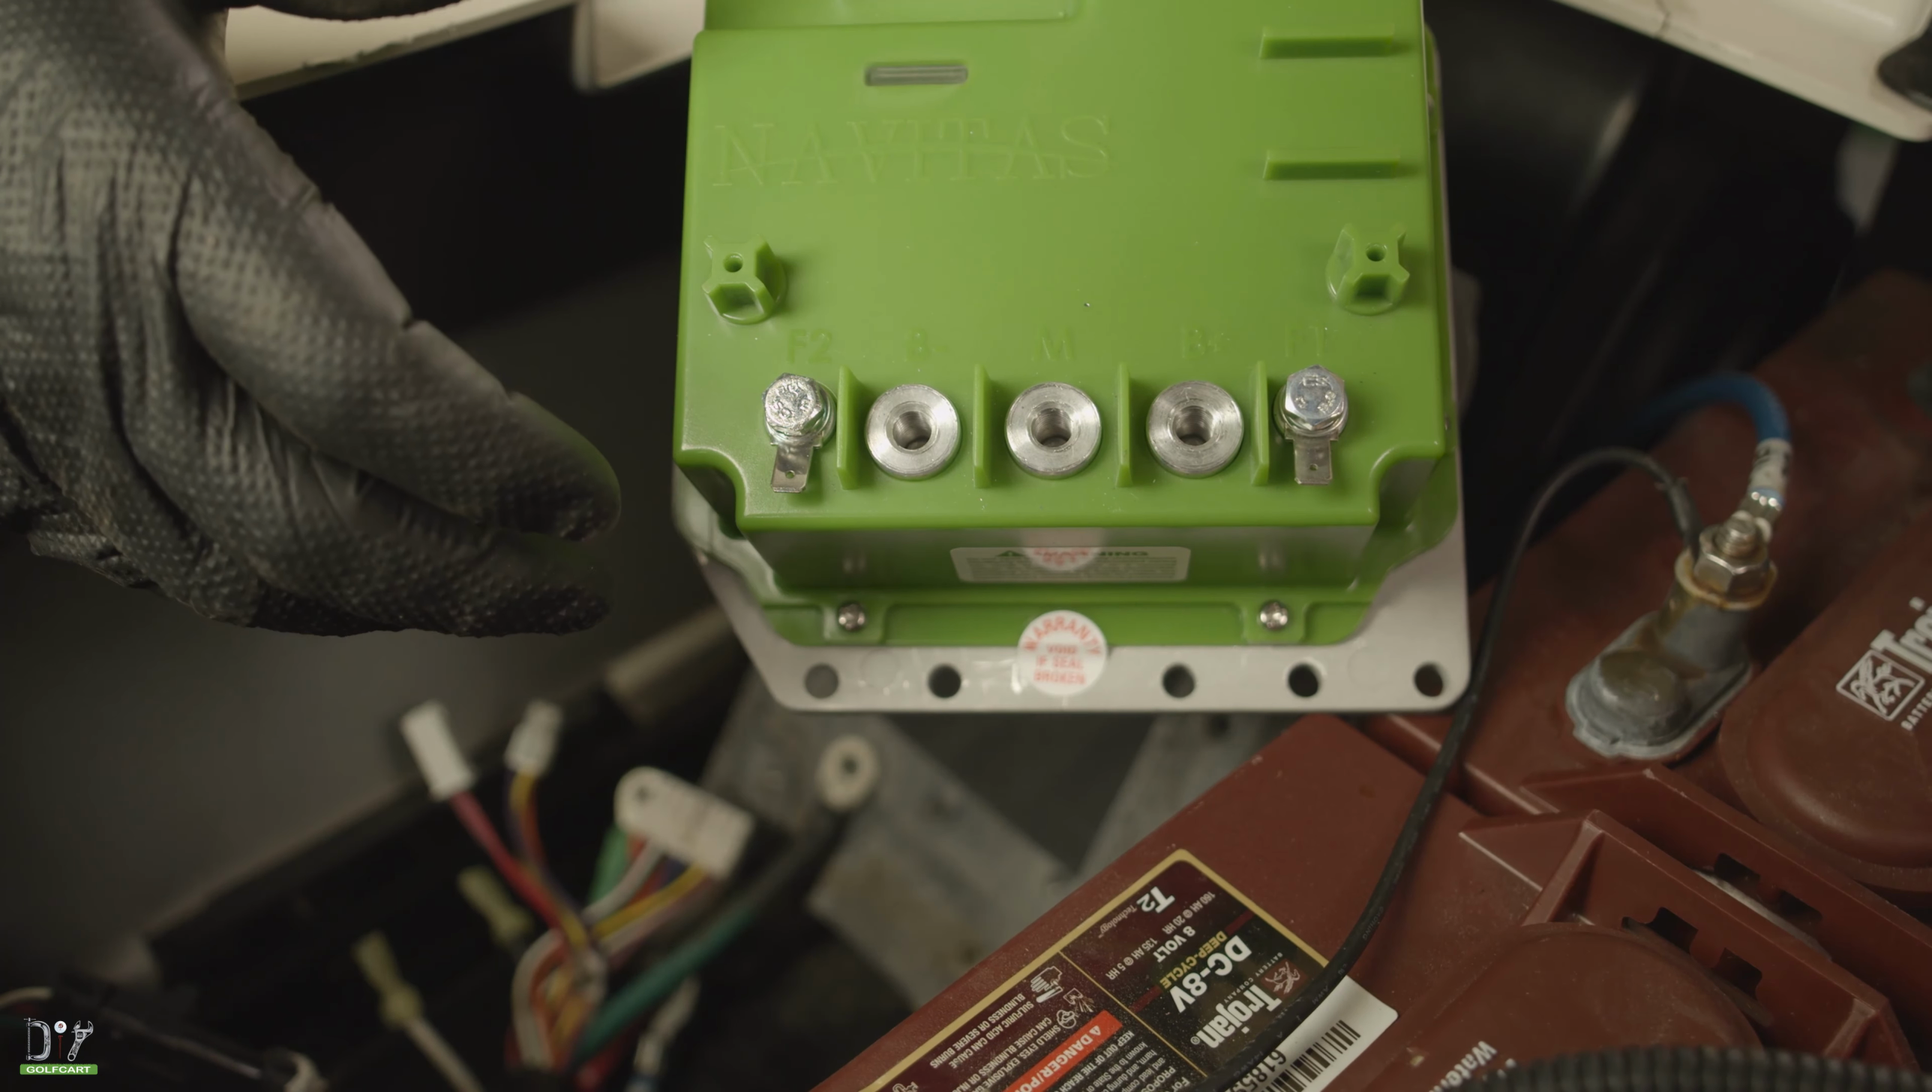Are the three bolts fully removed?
Yes.